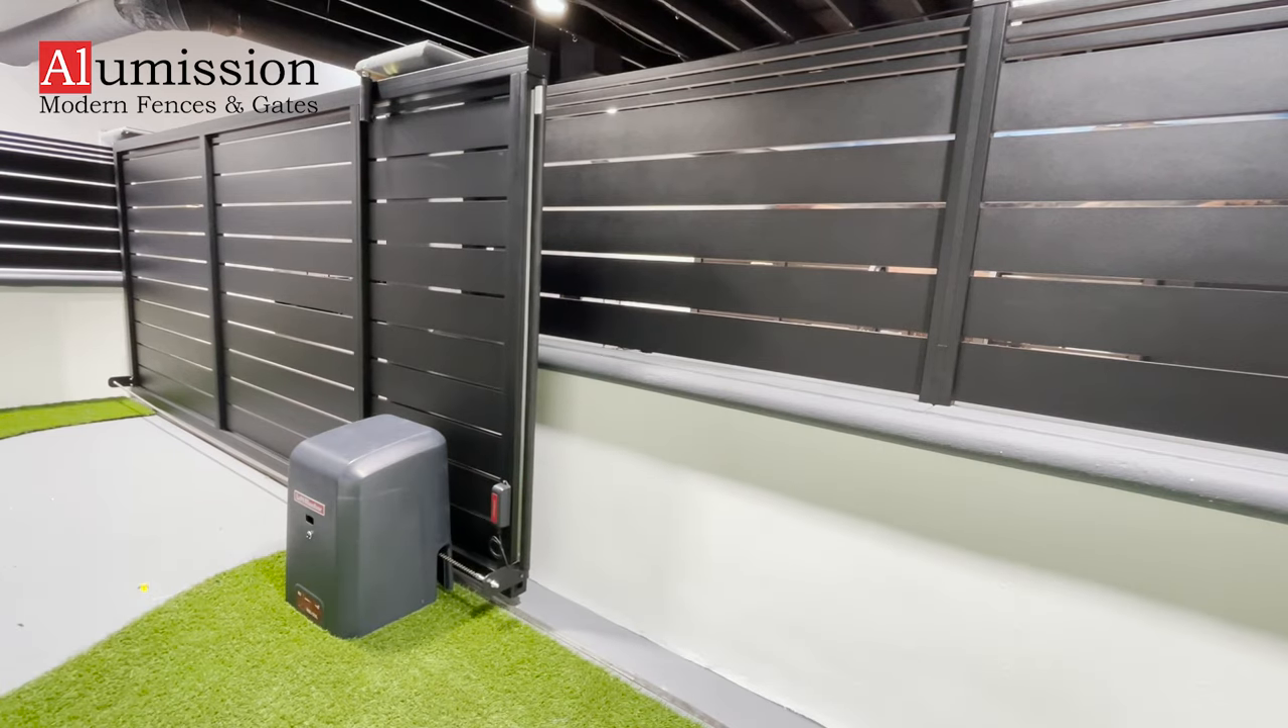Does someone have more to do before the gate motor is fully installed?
No.